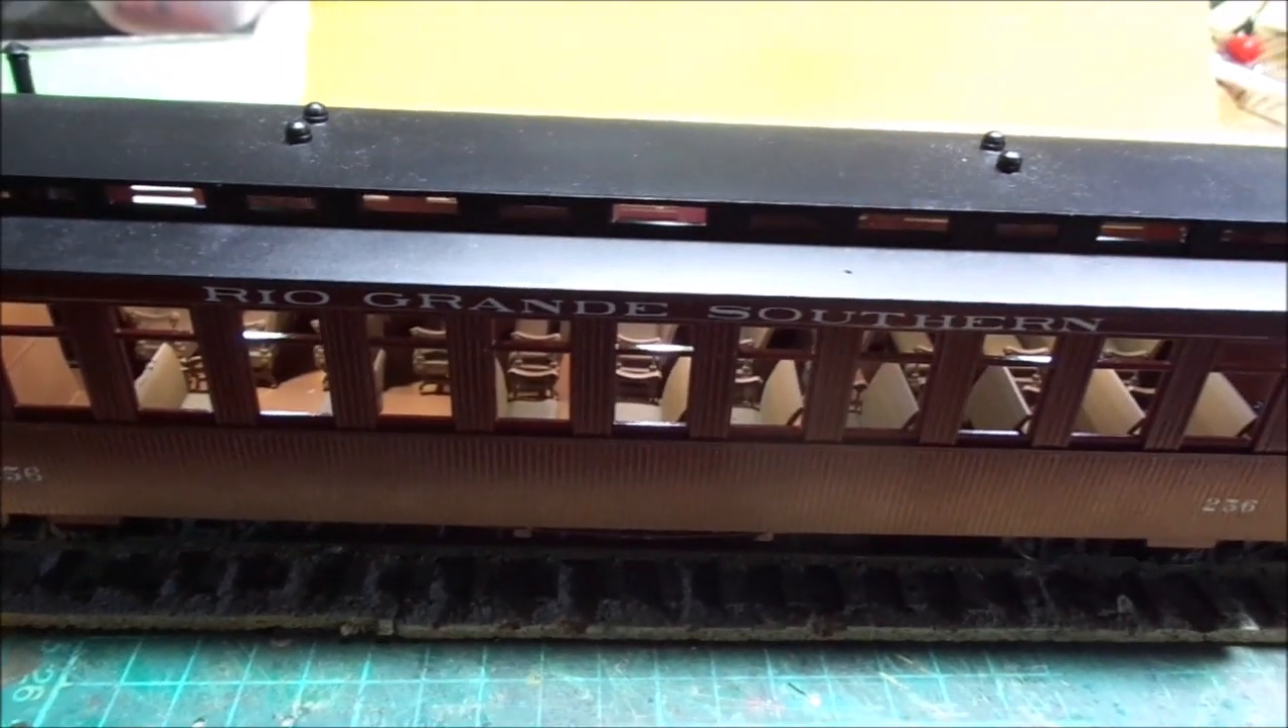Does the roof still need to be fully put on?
No.